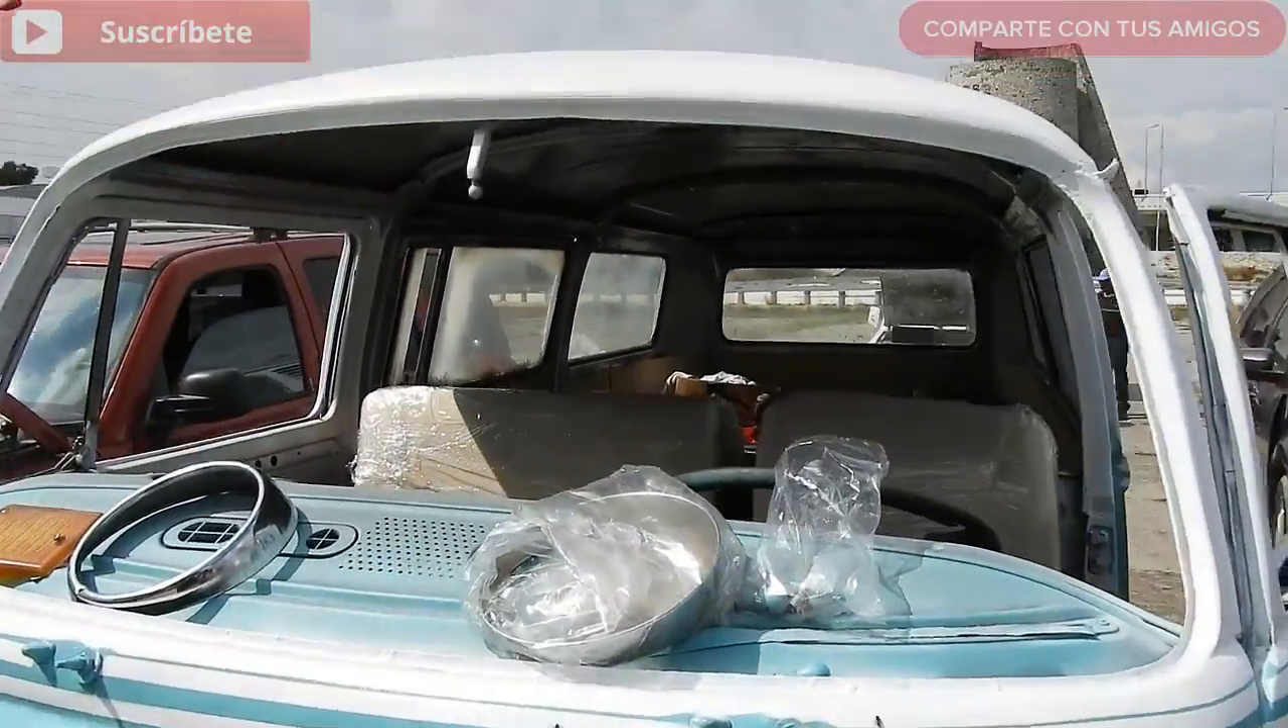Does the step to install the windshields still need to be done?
Yes.